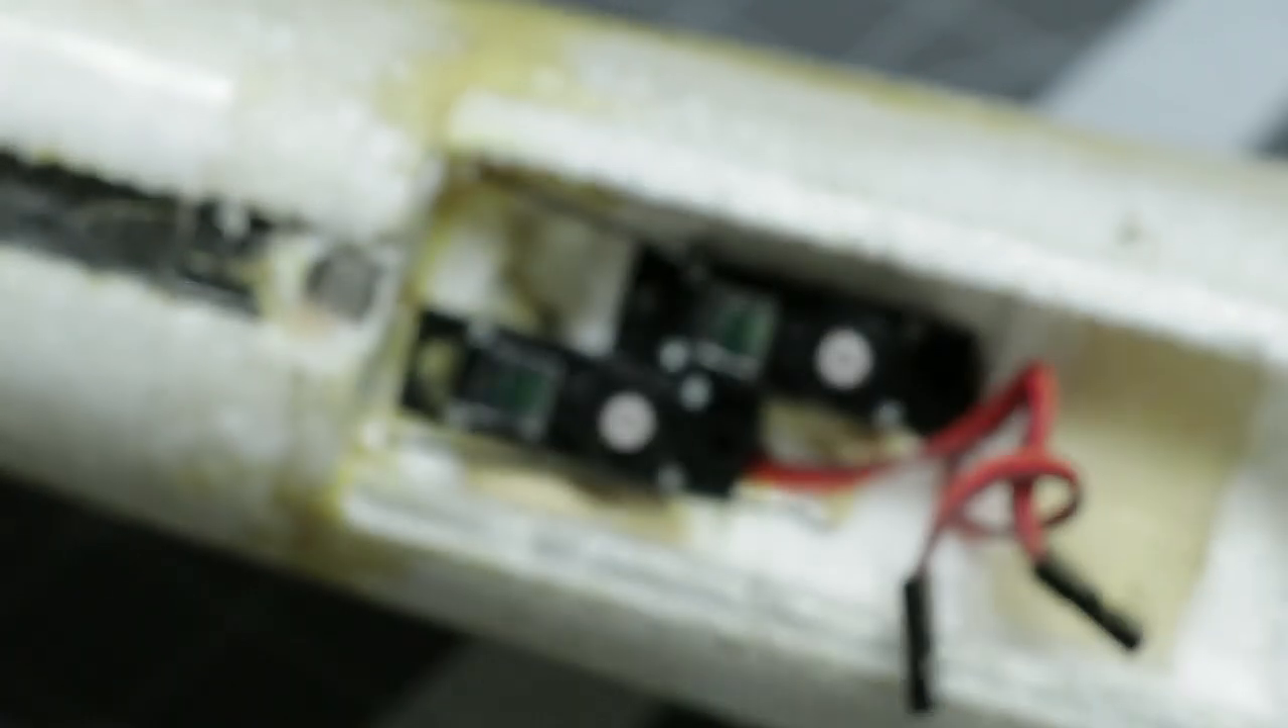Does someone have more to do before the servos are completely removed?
Yes.